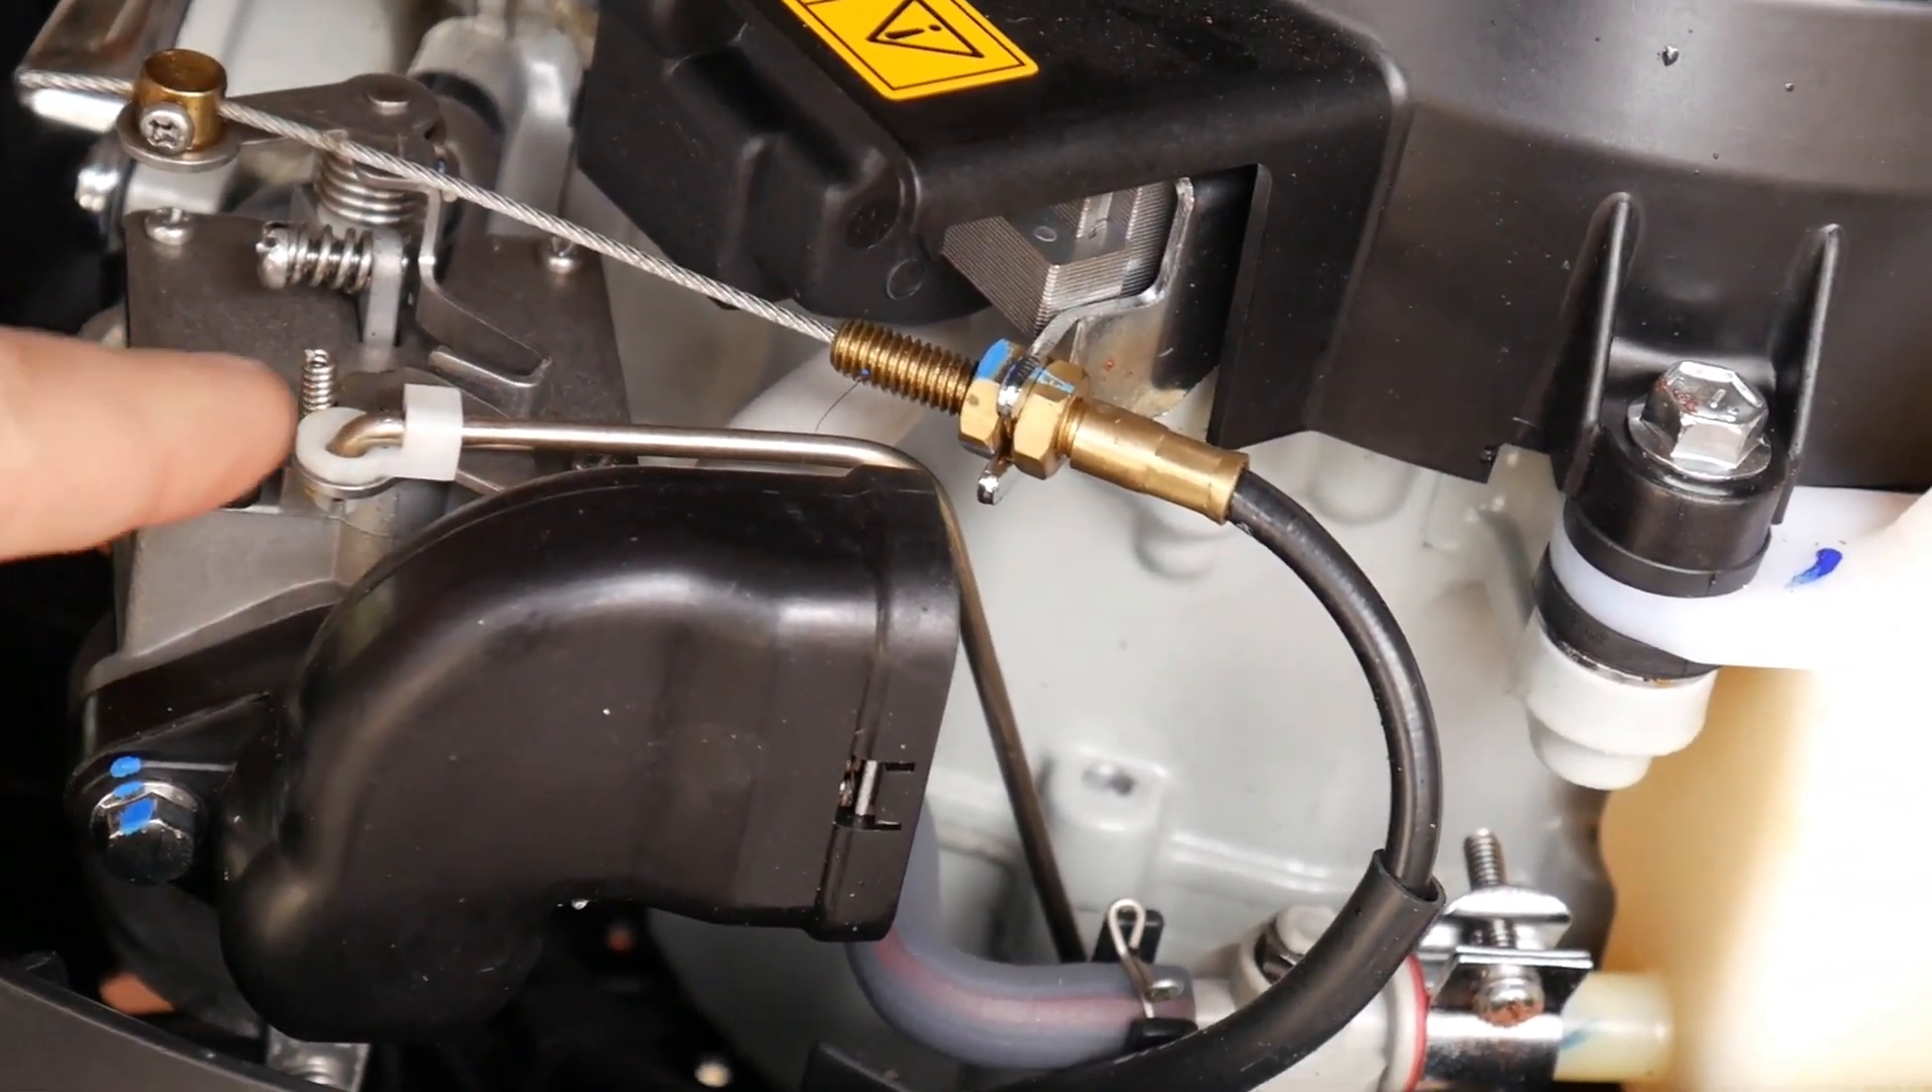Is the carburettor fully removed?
No.